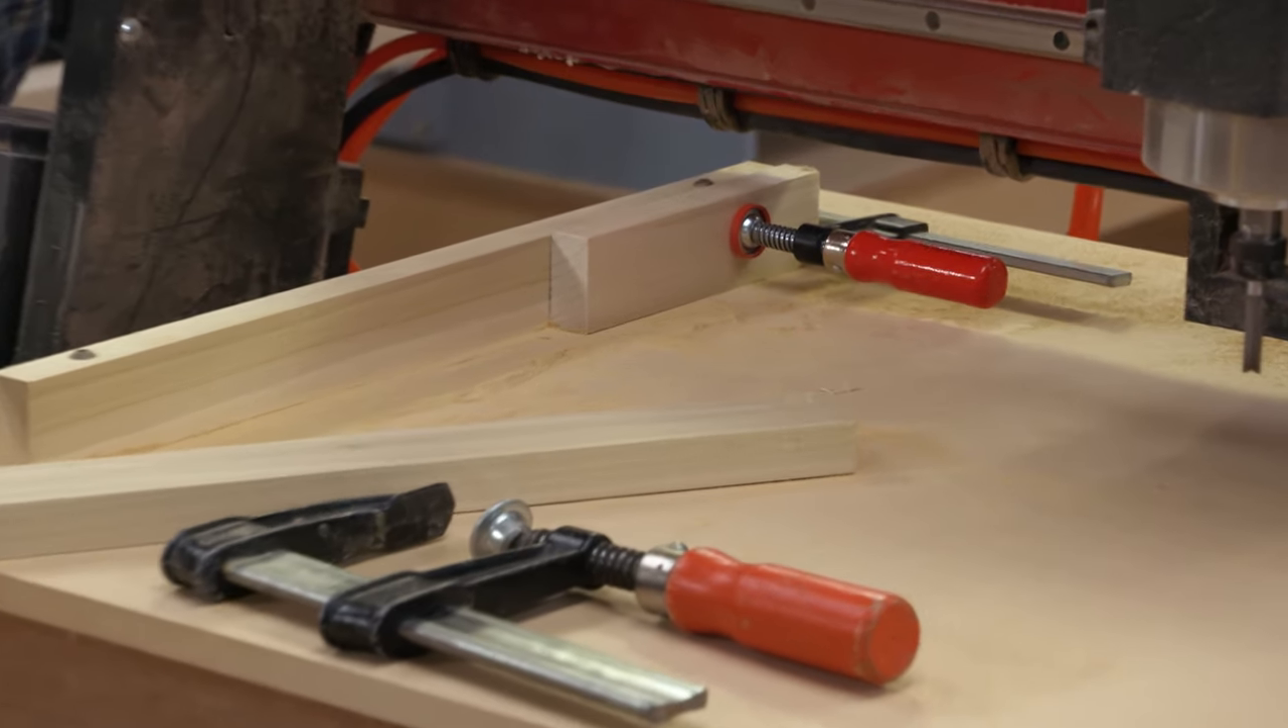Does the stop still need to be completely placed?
No.